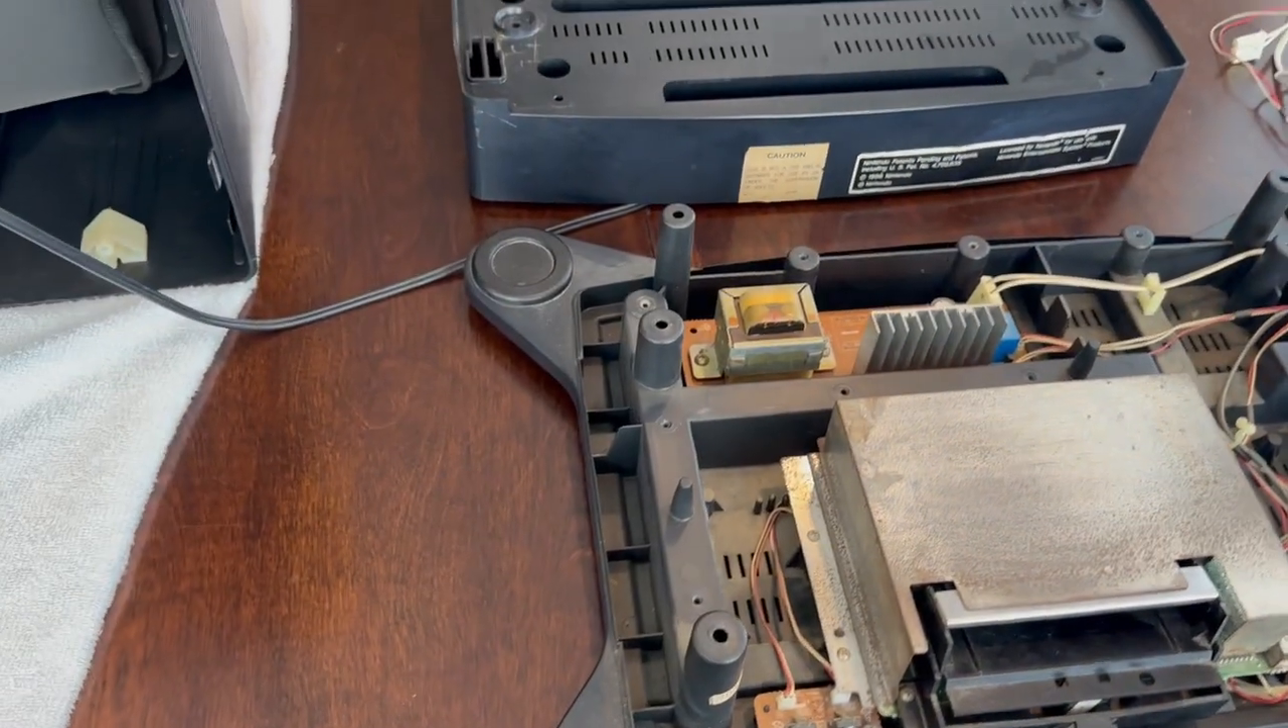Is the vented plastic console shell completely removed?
Yes.